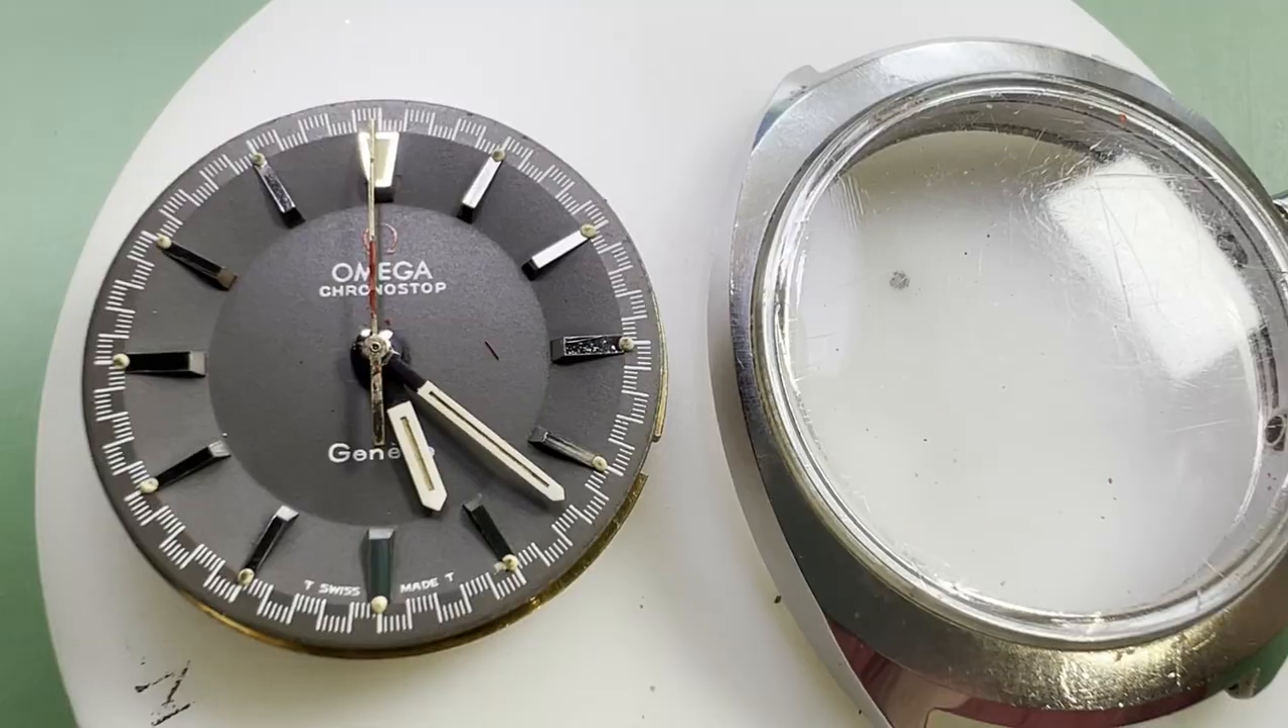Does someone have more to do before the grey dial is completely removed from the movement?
Yes.